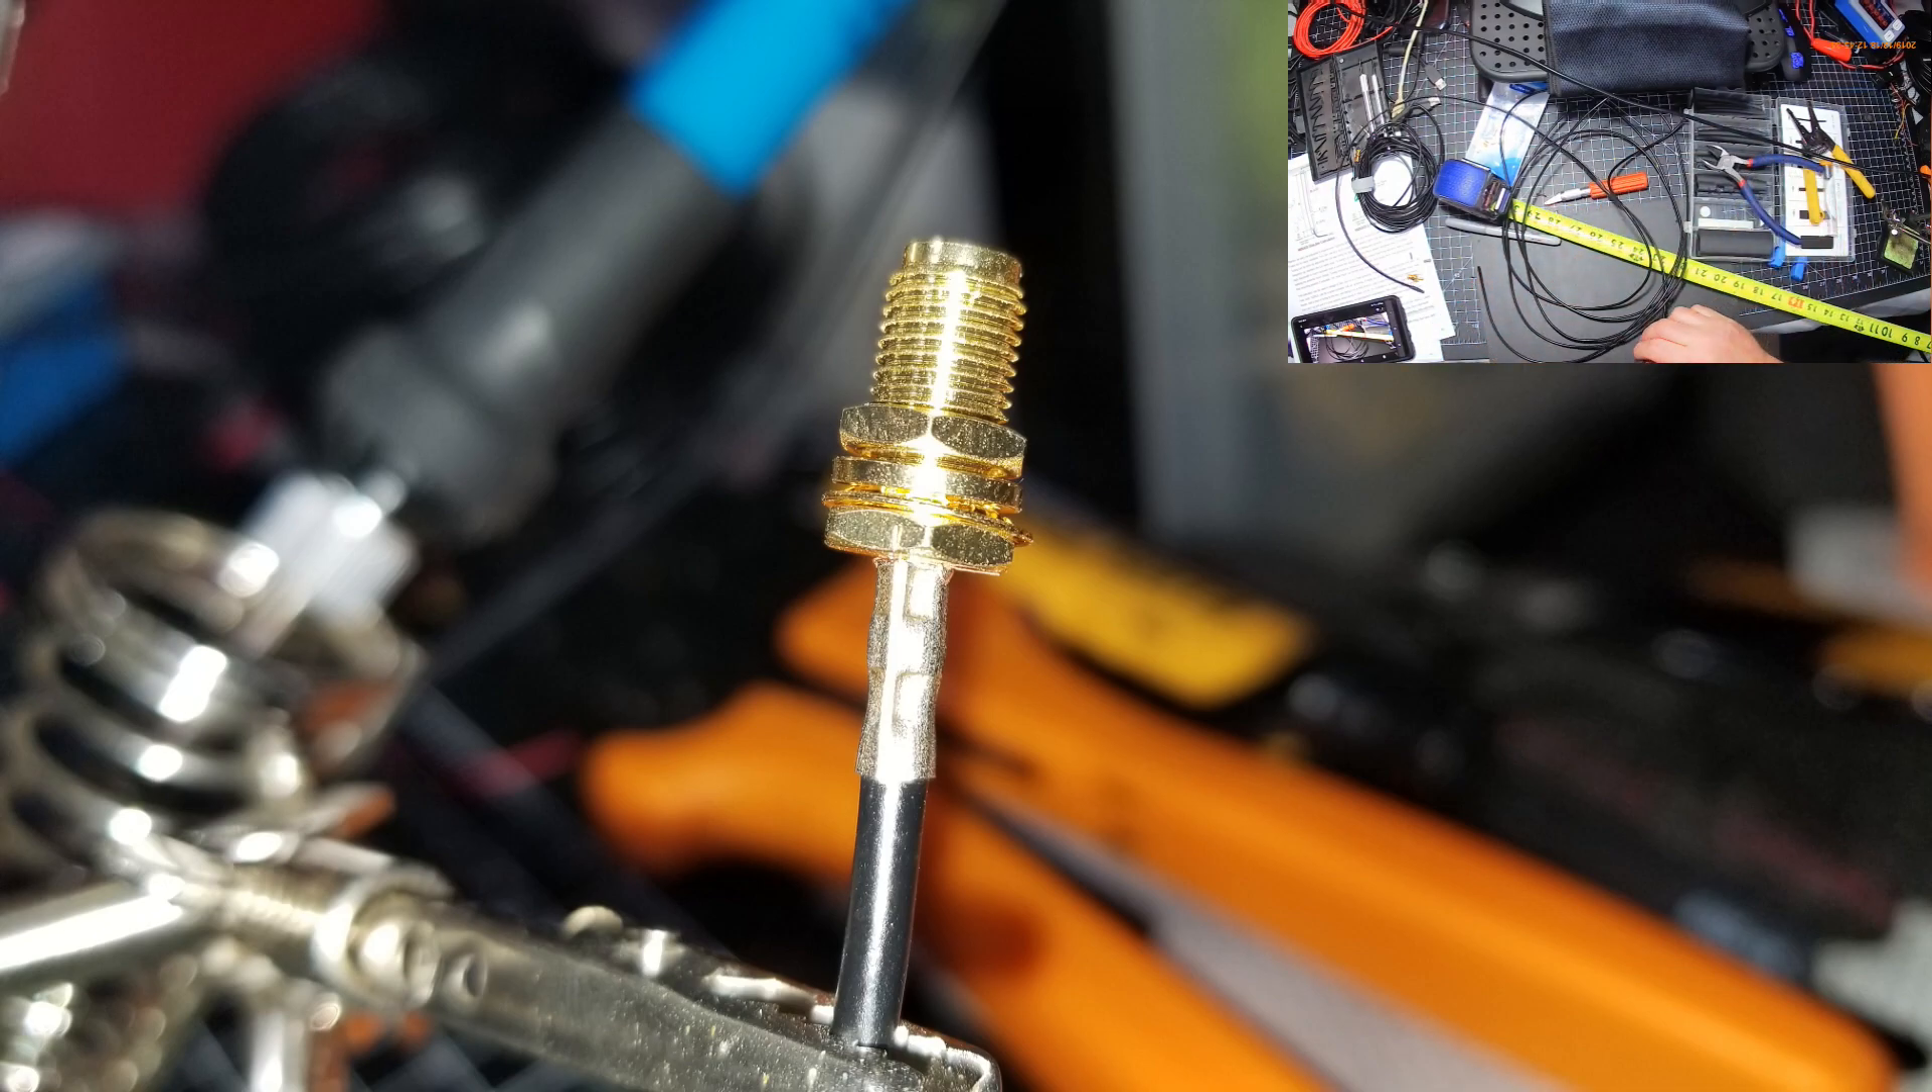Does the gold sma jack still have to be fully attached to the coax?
No.